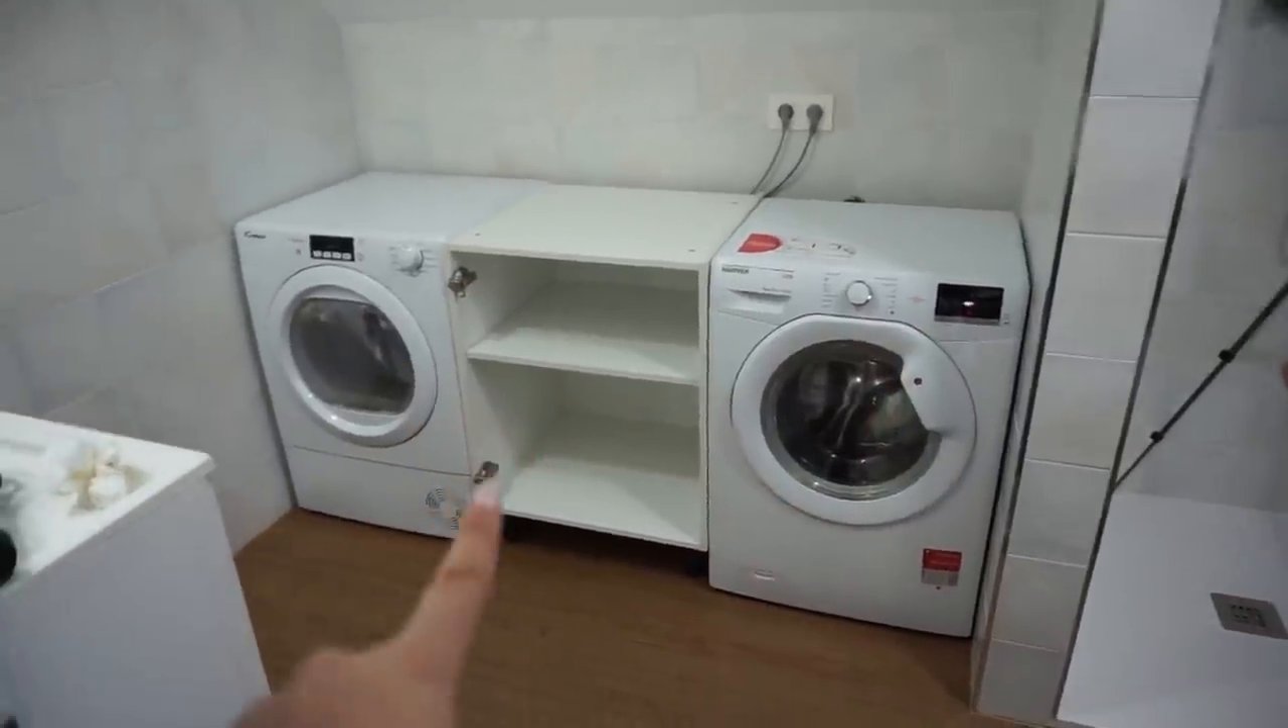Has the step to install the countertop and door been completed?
No.